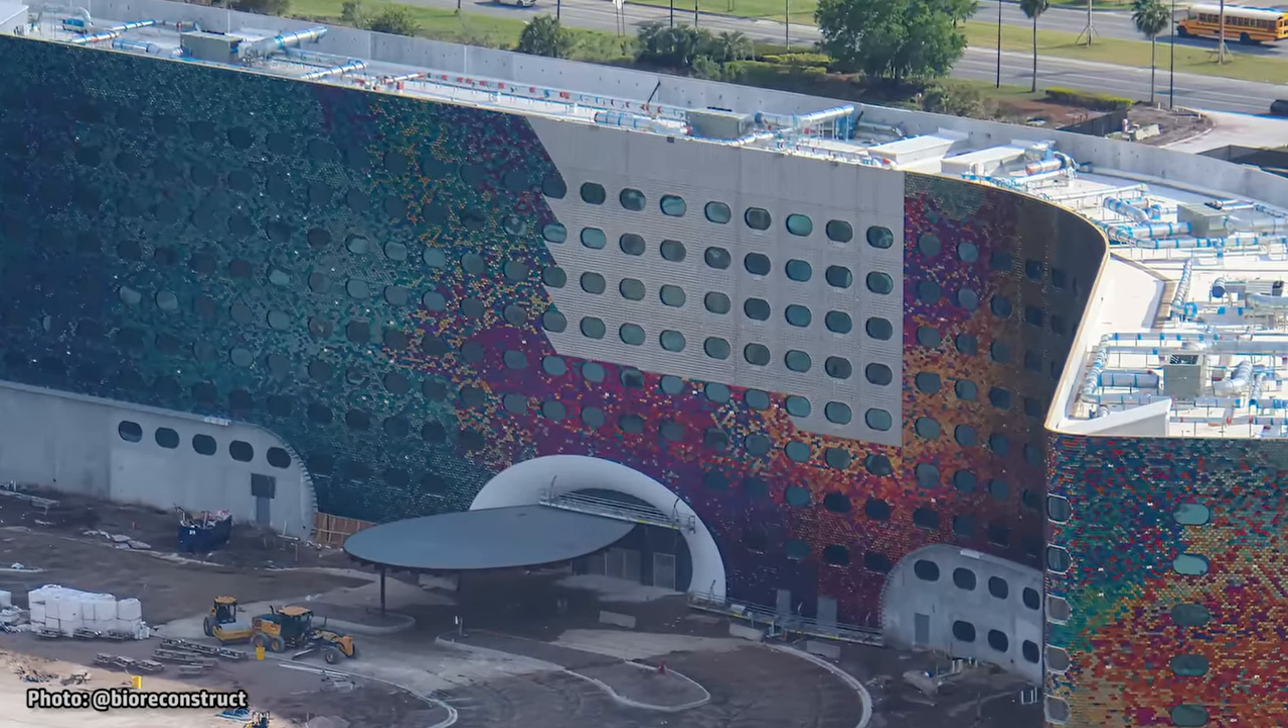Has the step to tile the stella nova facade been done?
No.